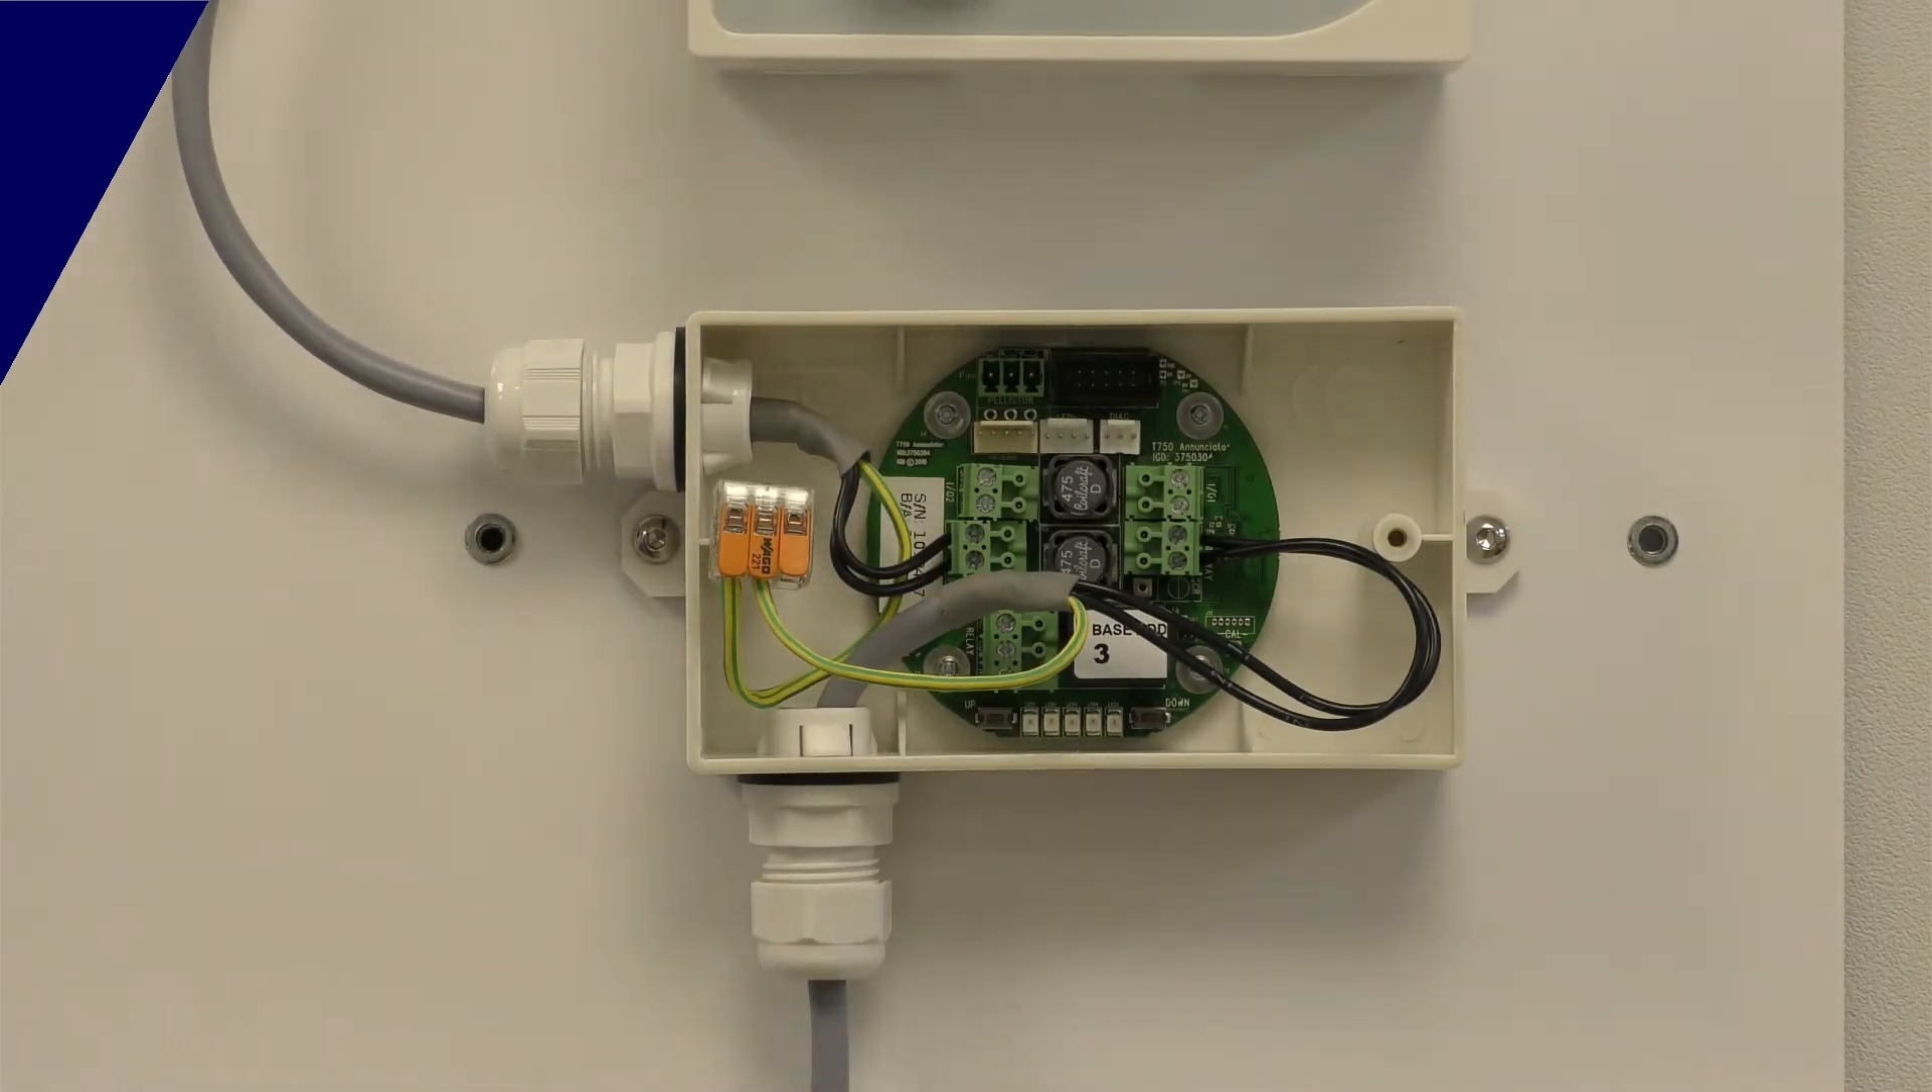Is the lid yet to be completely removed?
No.